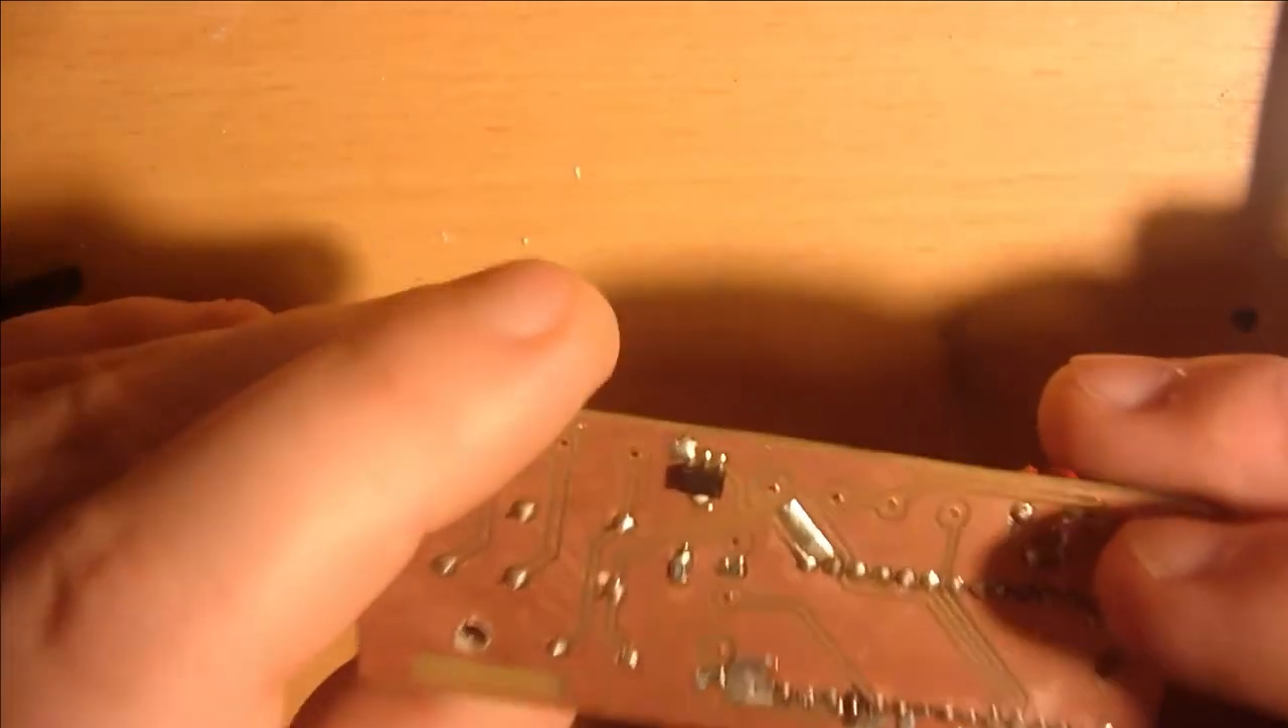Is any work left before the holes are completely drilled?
No.